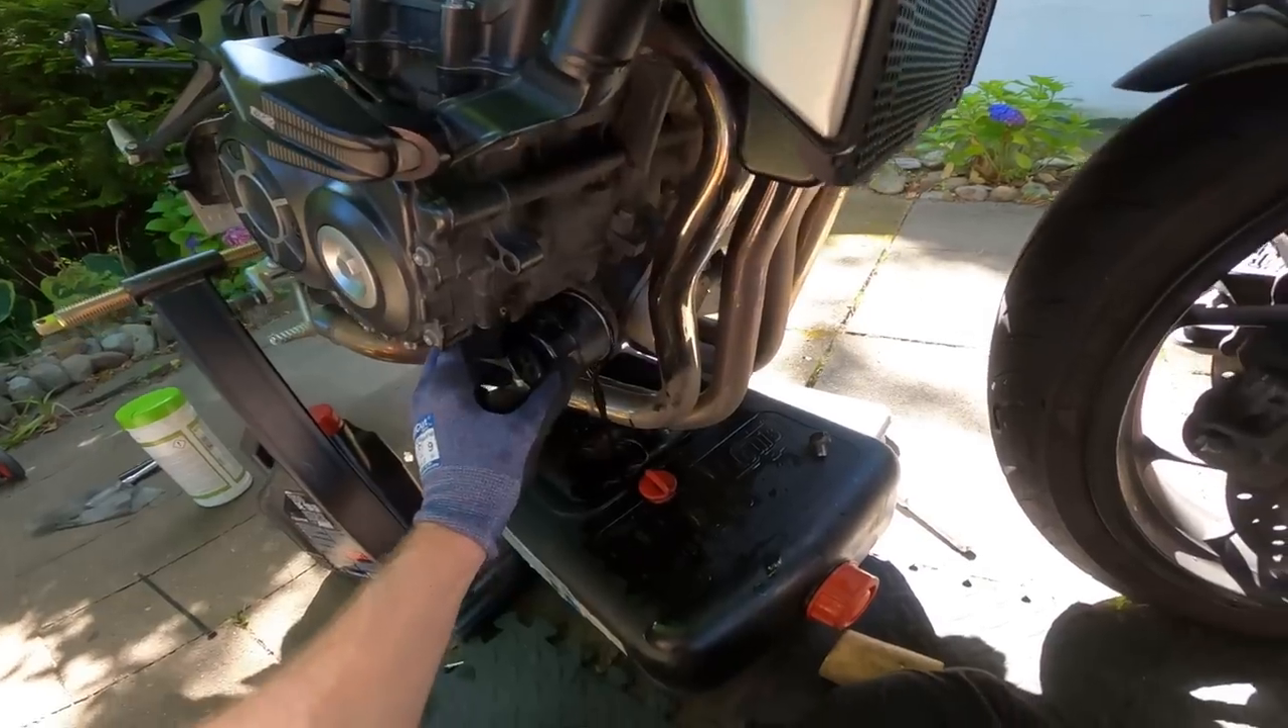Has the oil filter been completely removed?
No.